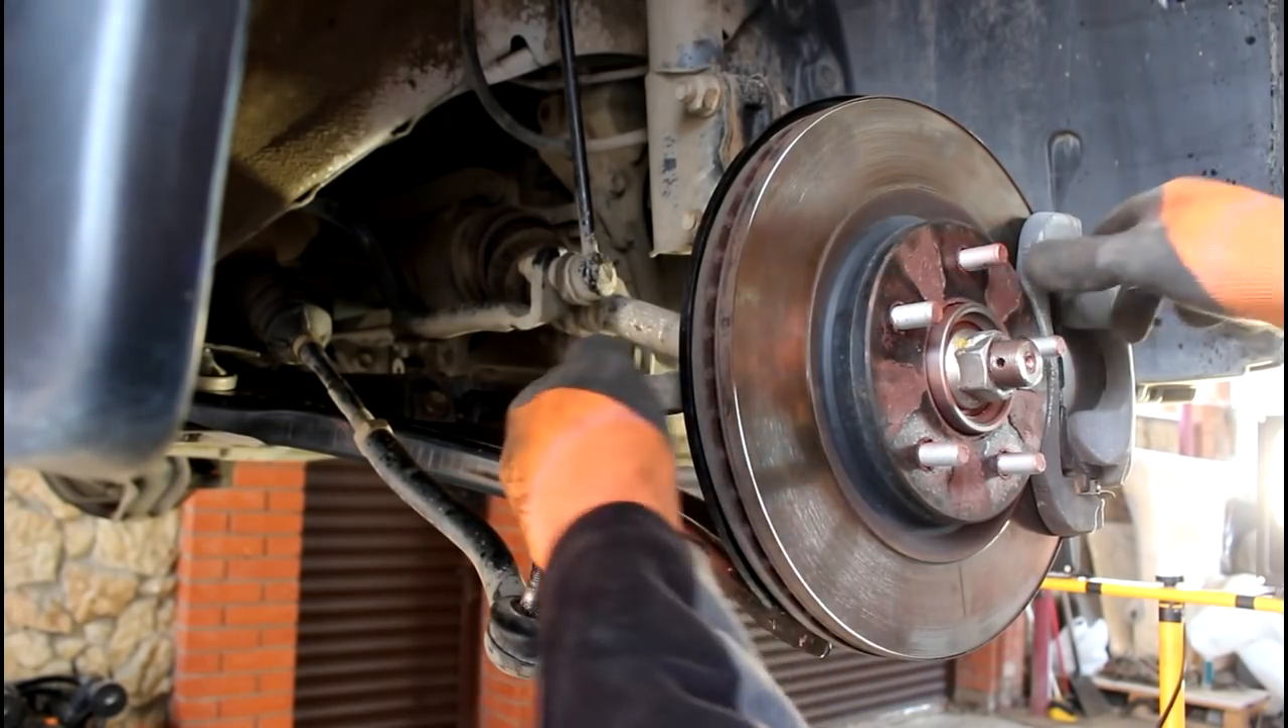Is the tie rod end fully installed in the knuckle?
No.